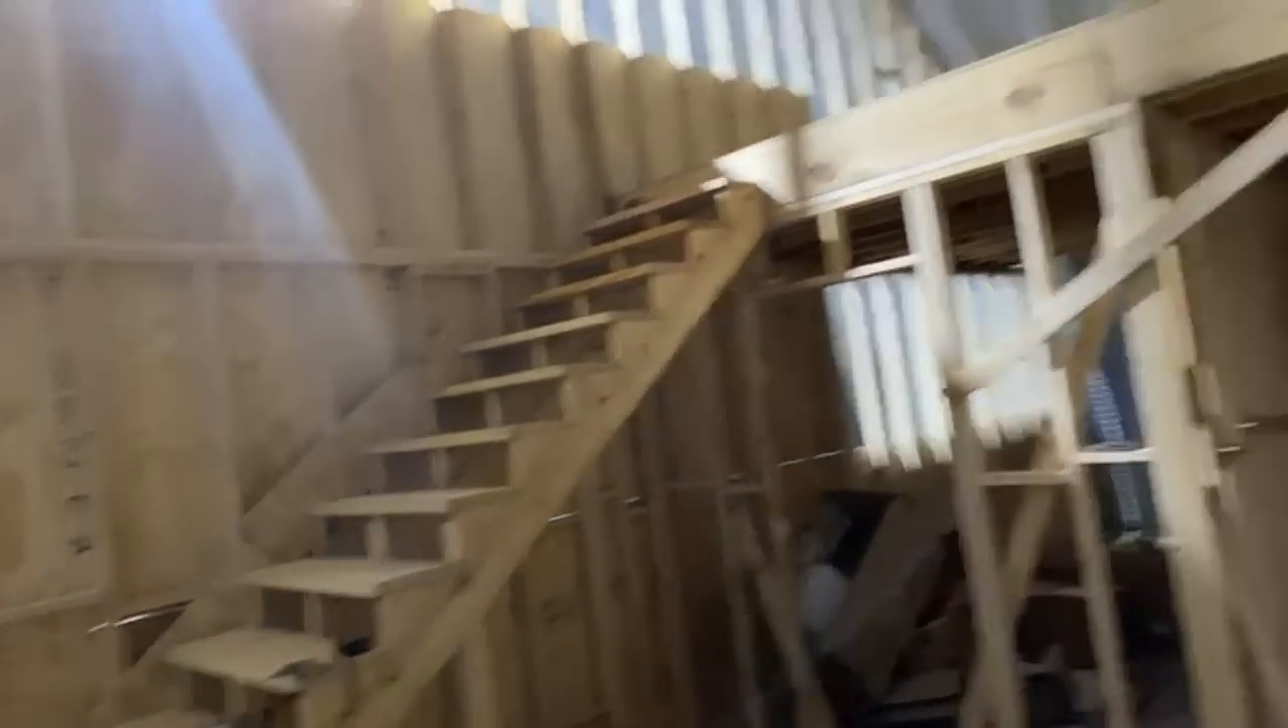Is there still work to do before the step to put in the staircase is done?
No.